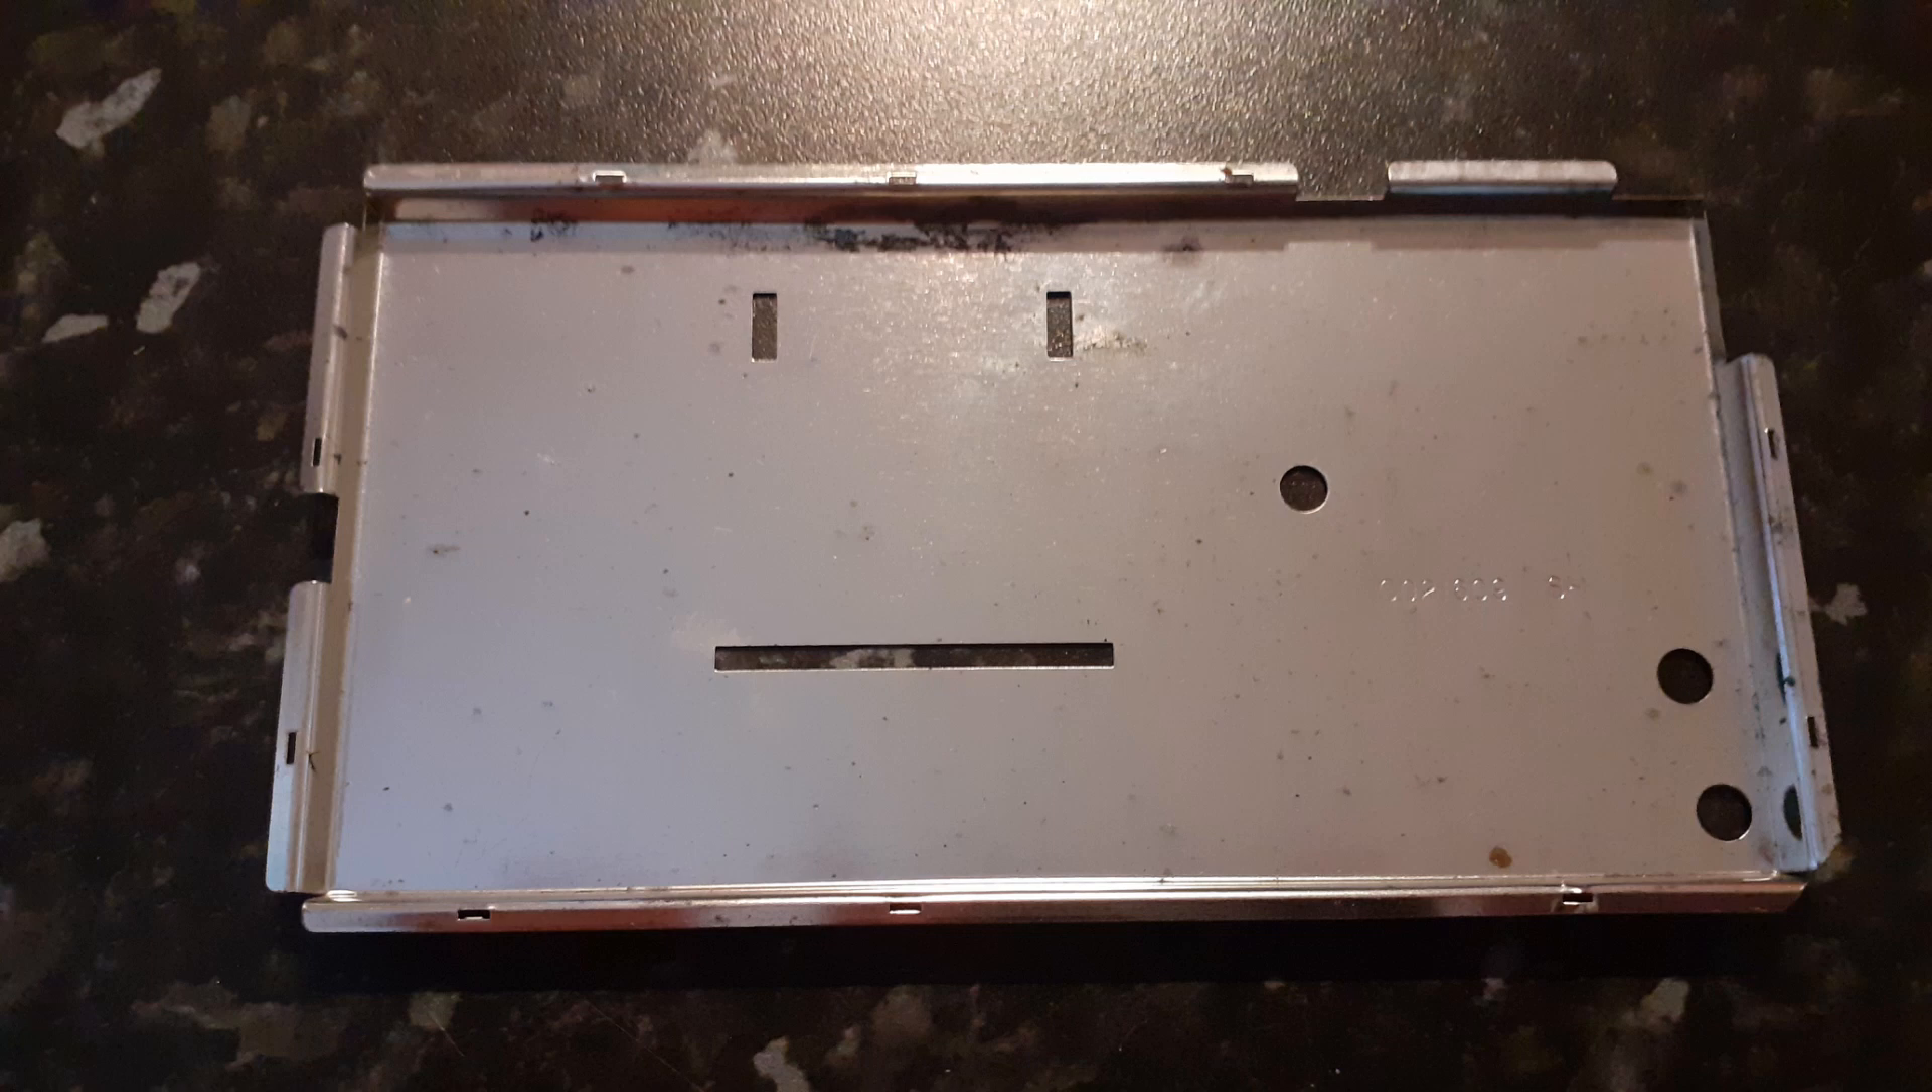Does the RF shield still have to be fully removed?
No.